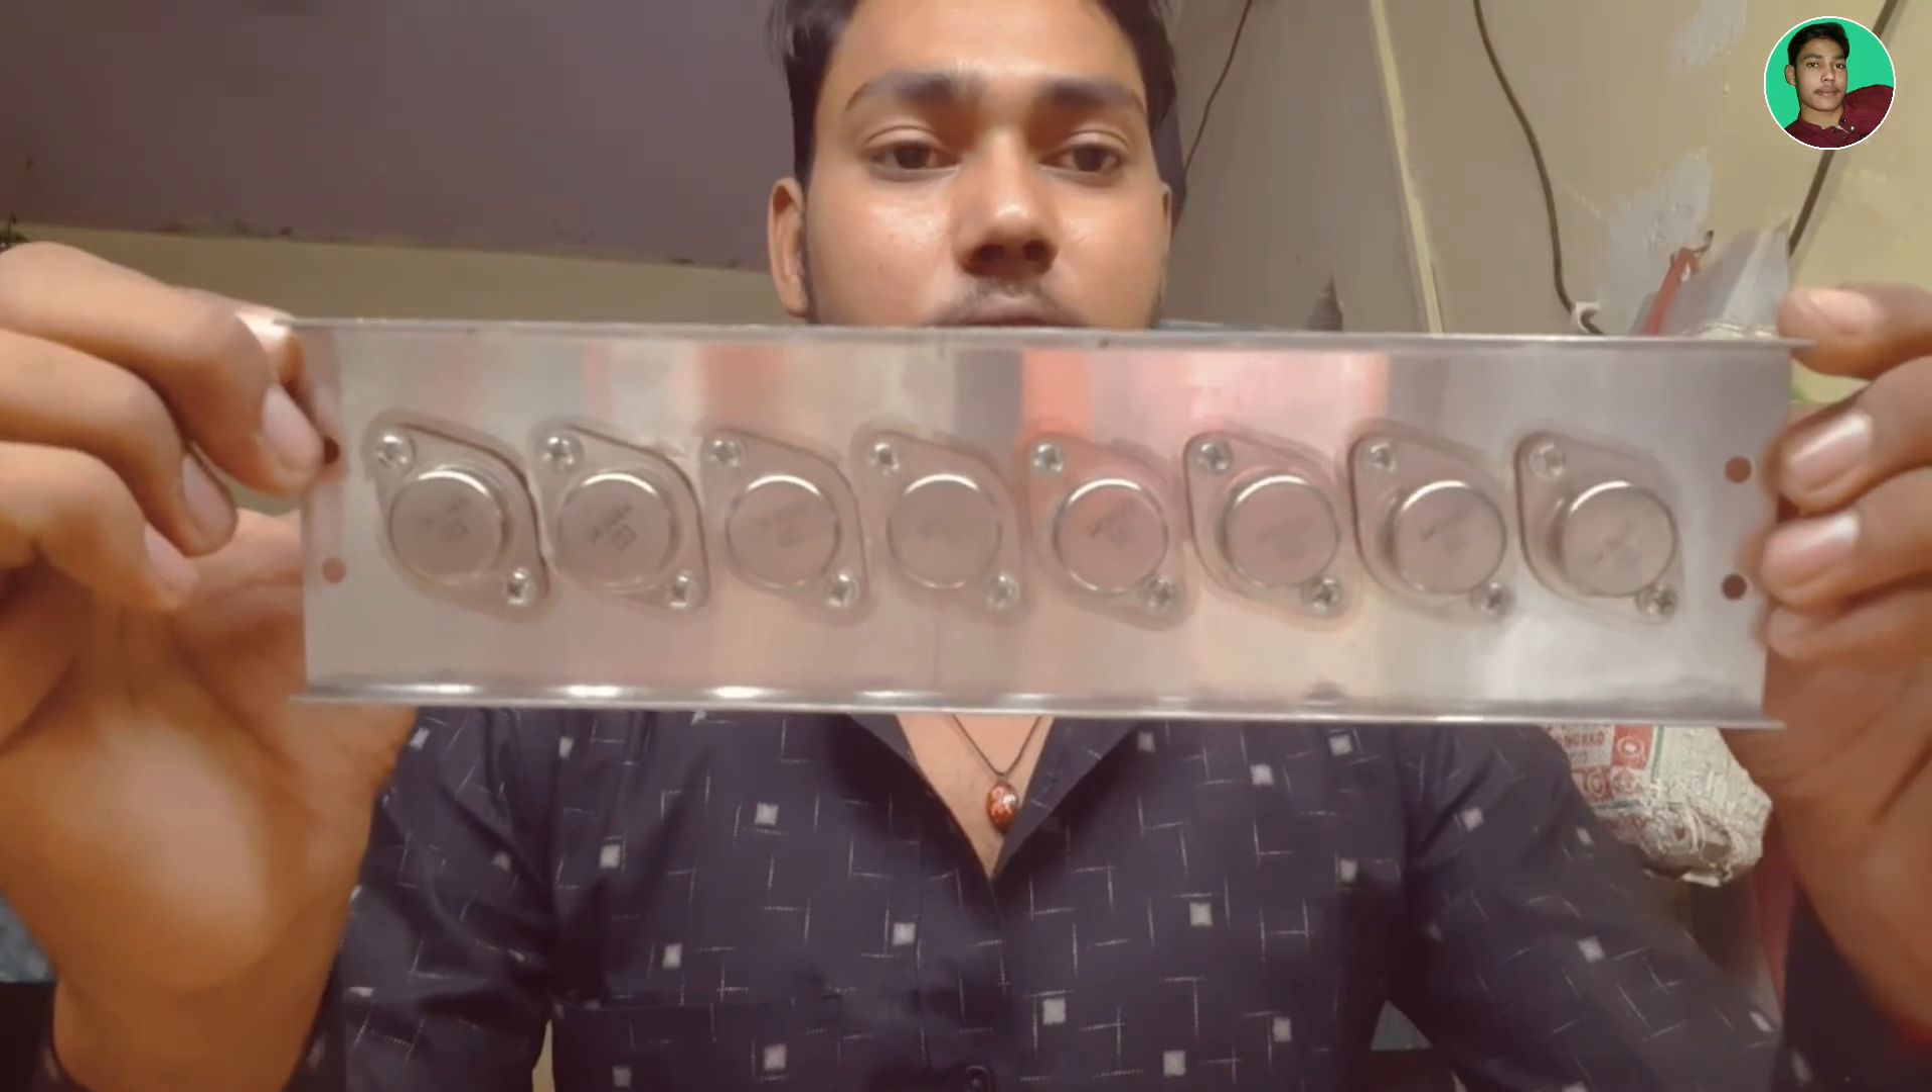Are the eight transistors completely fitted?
Yes.